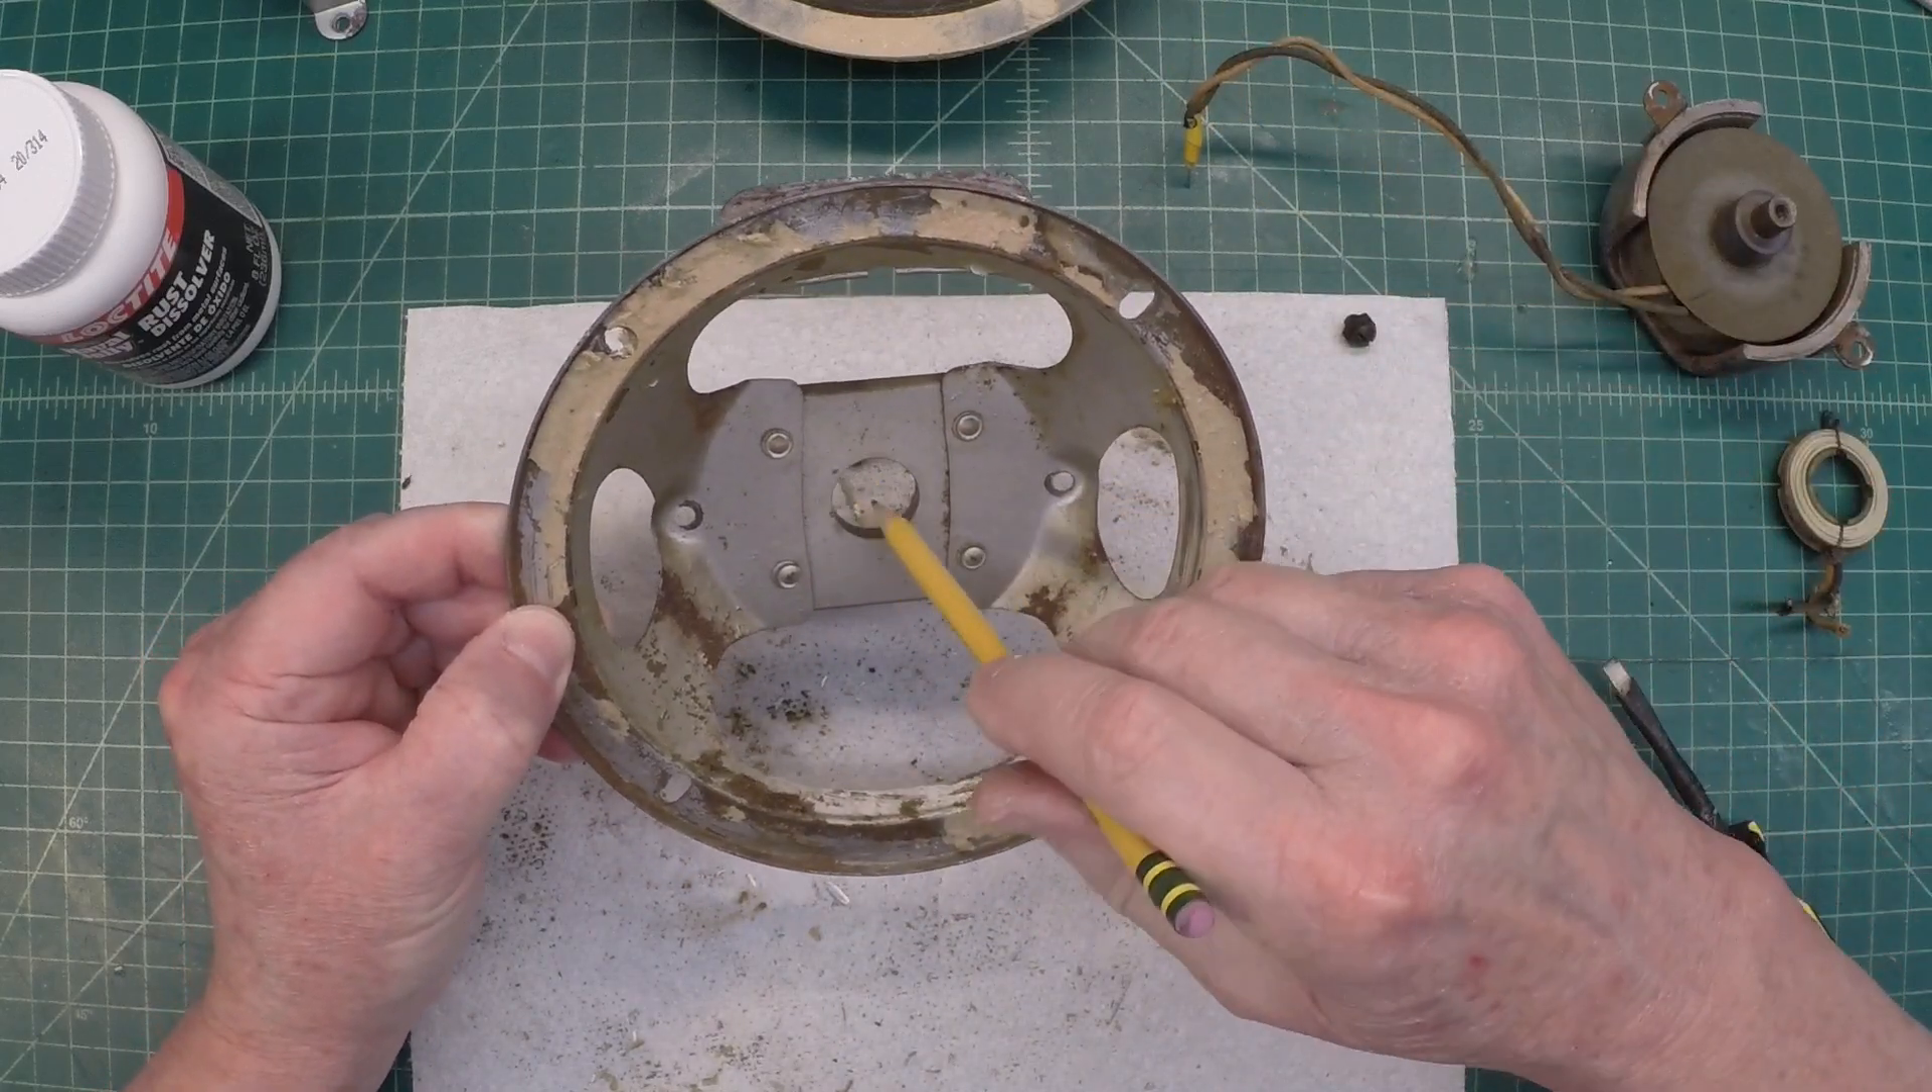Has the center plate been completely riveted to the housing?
Yes.